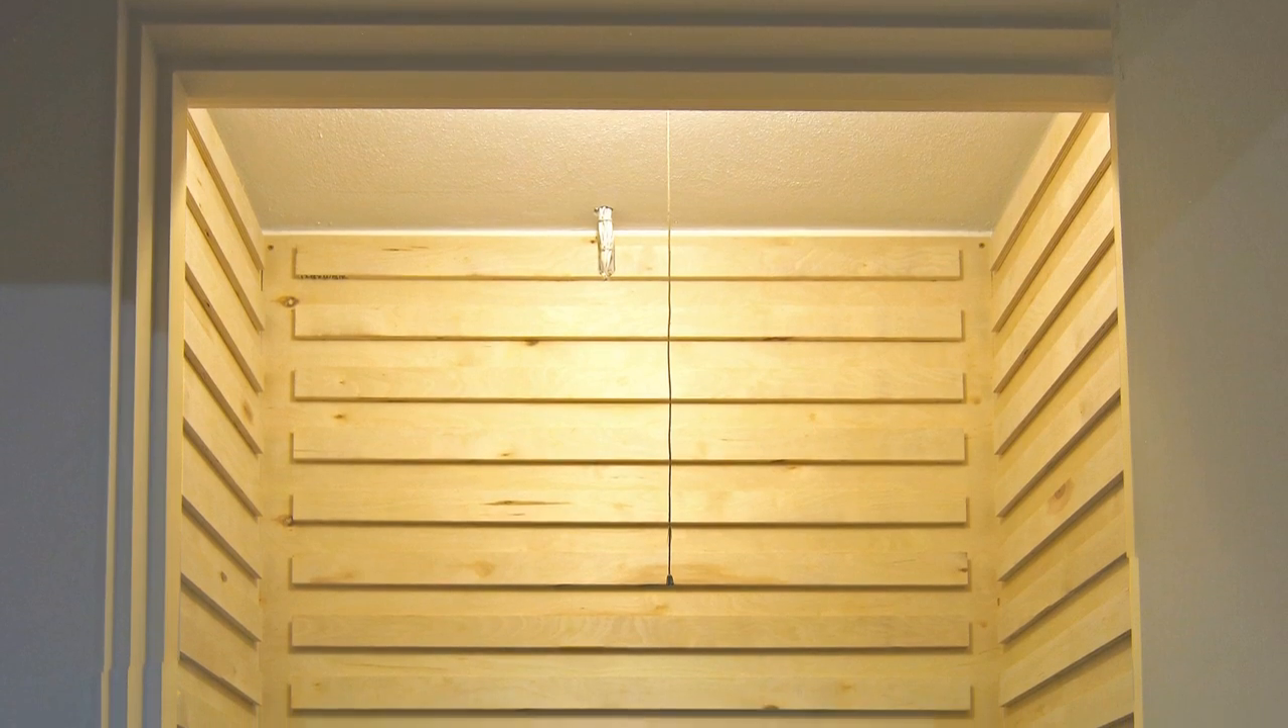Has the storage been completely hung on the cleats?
No.